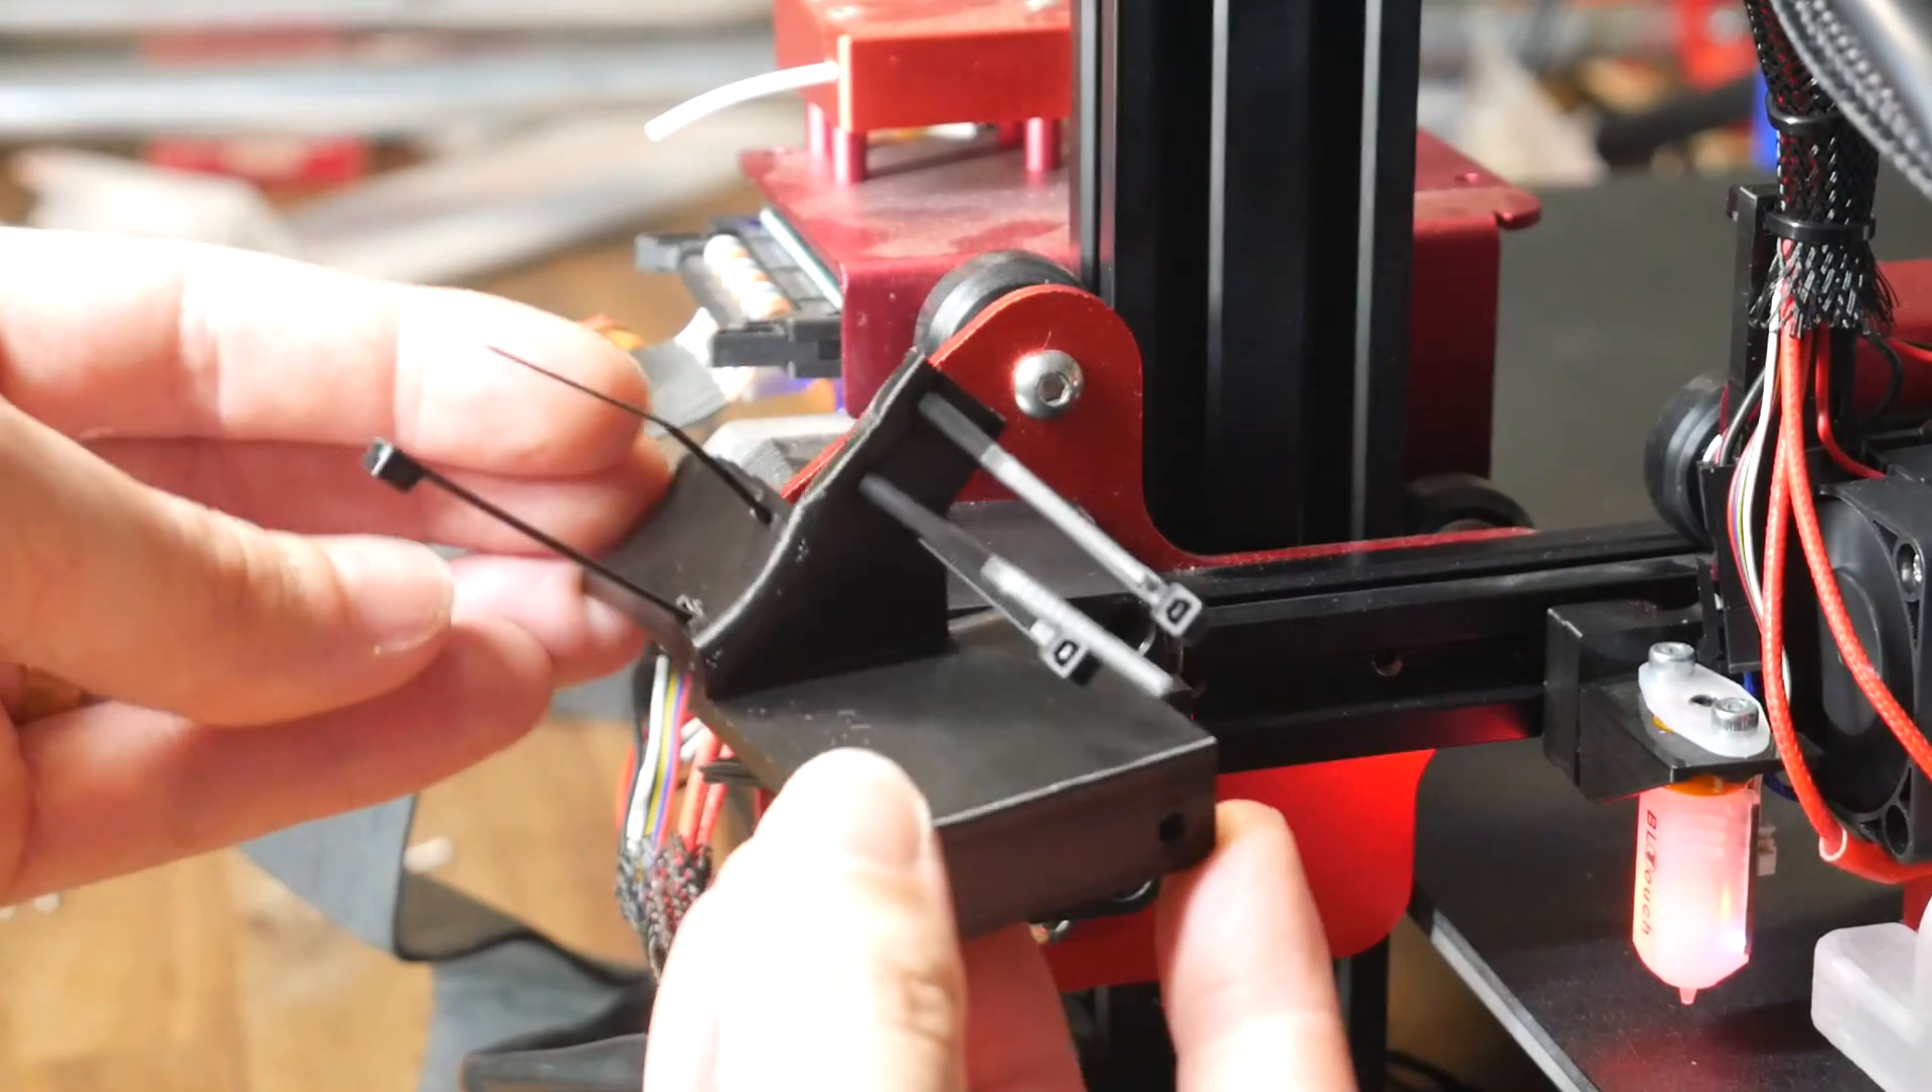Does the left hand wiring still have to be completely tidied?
Yes.